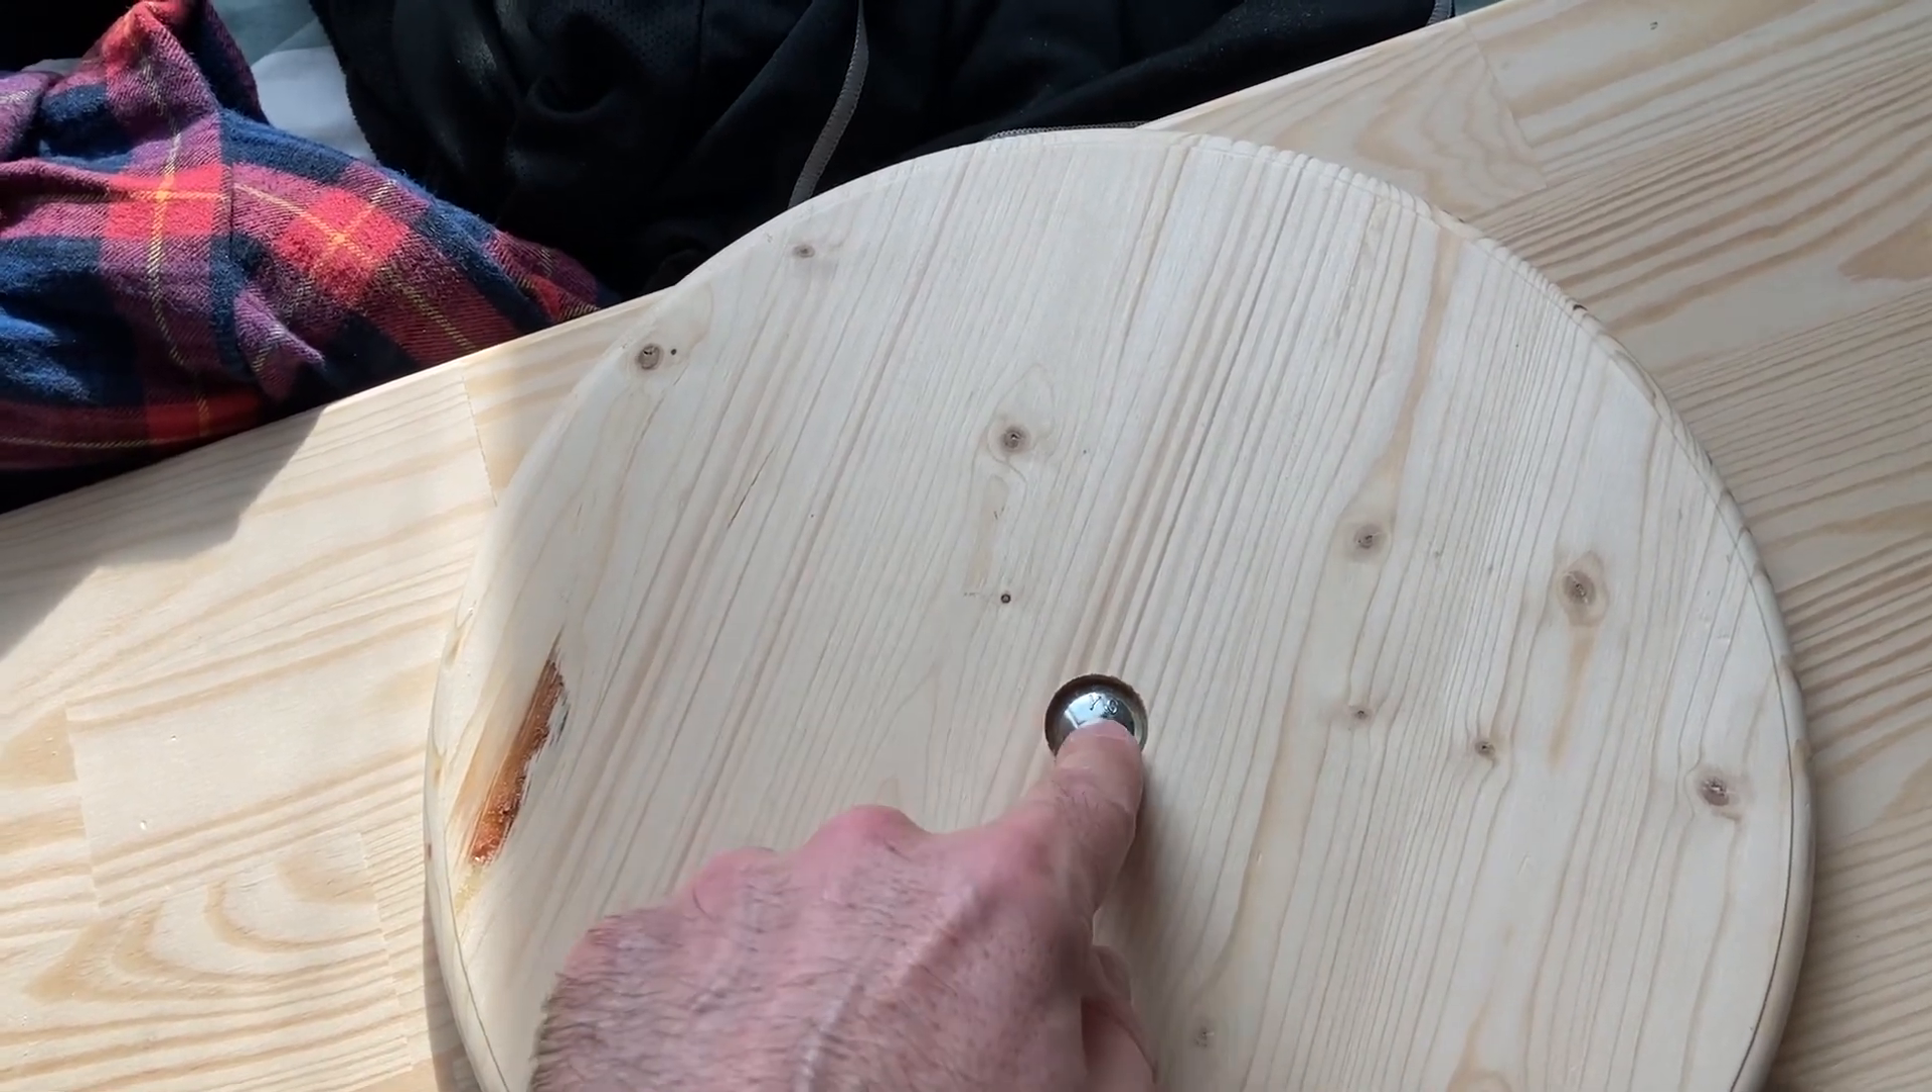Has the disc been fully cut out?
Yes.